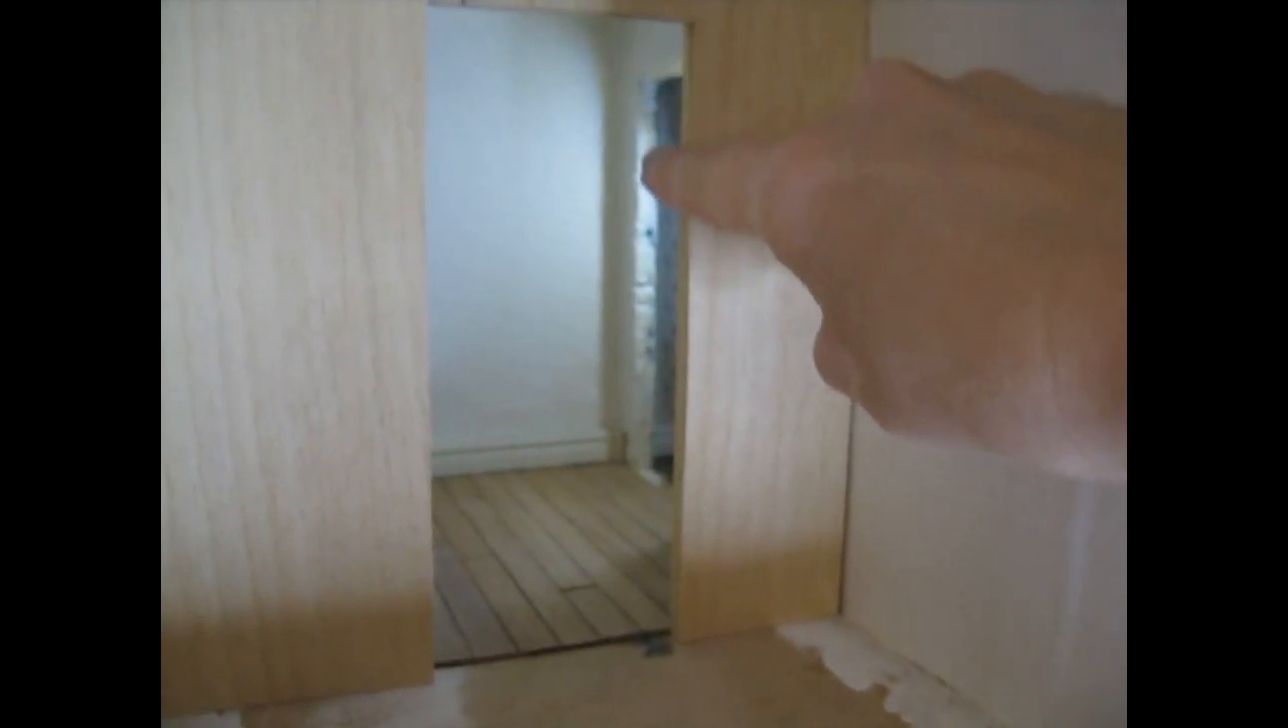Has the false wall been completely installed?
Yes.